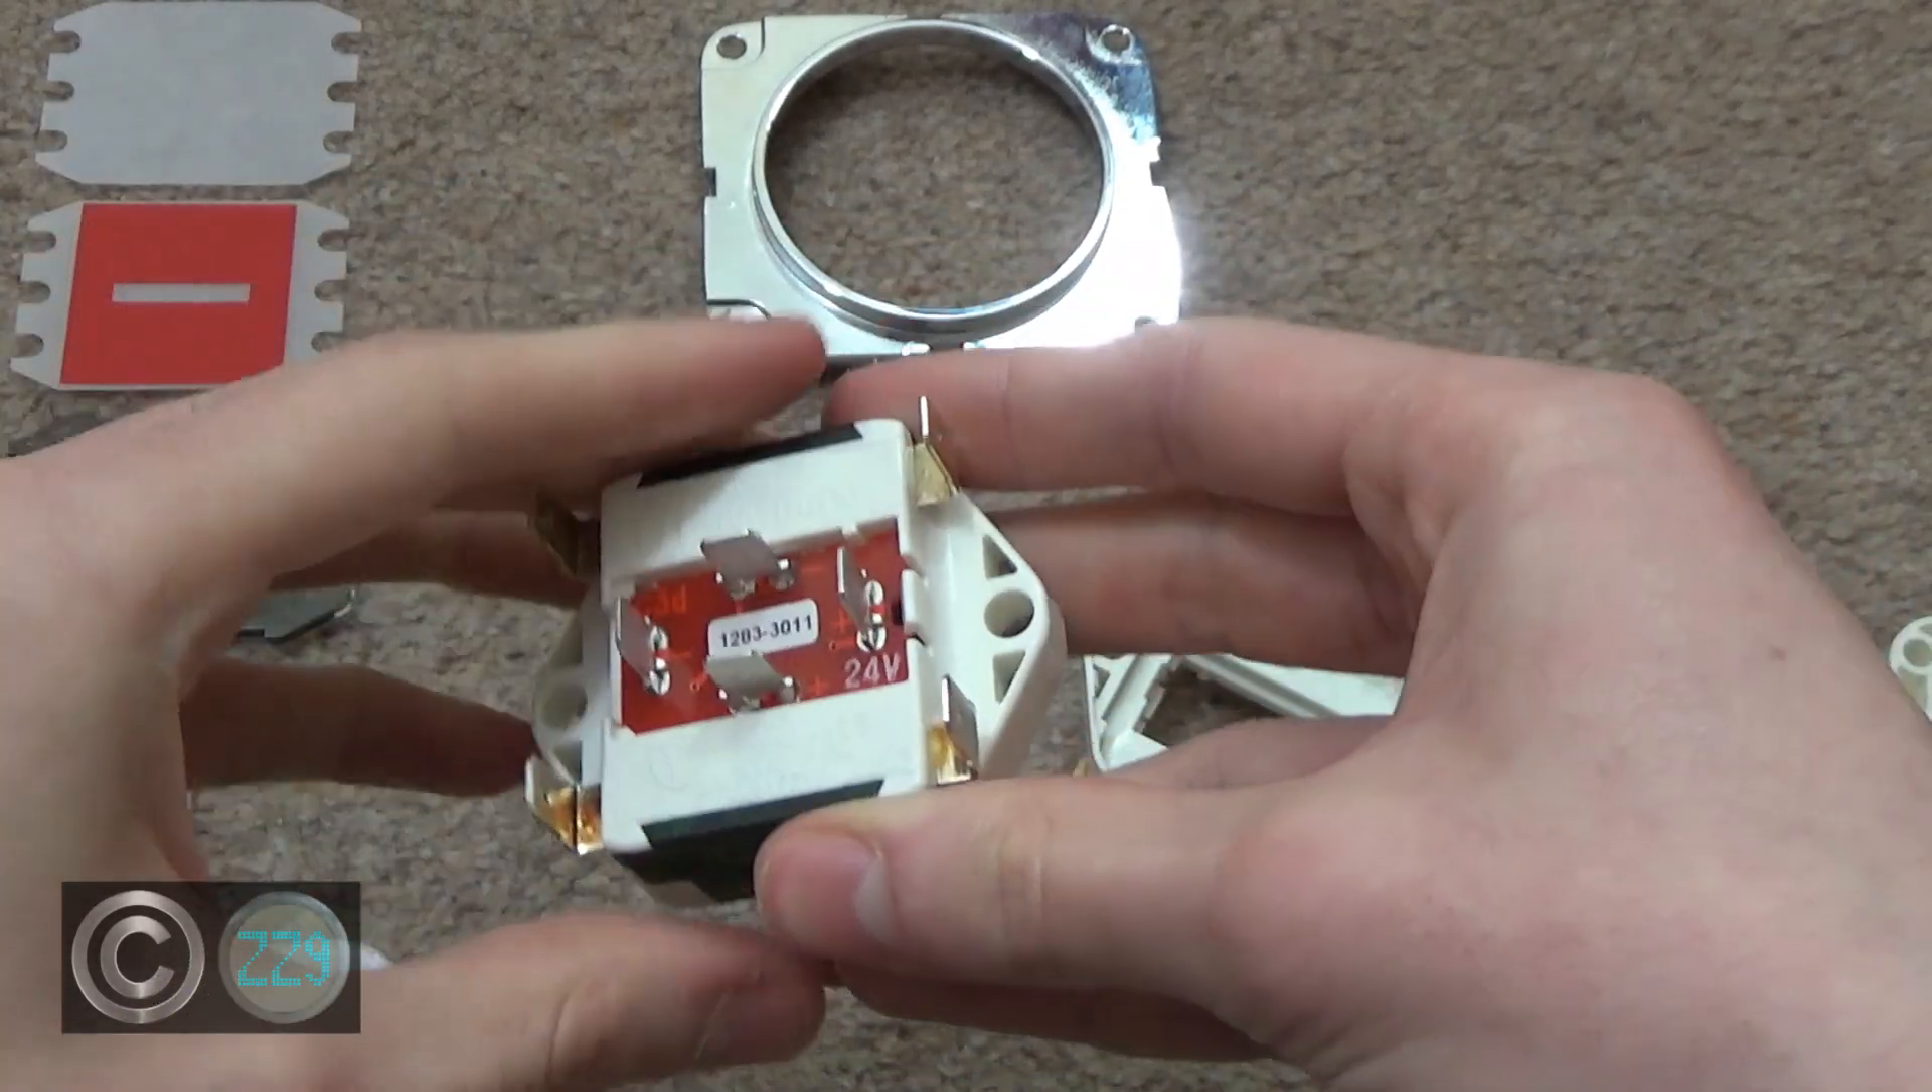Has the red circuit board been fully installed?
Yes.